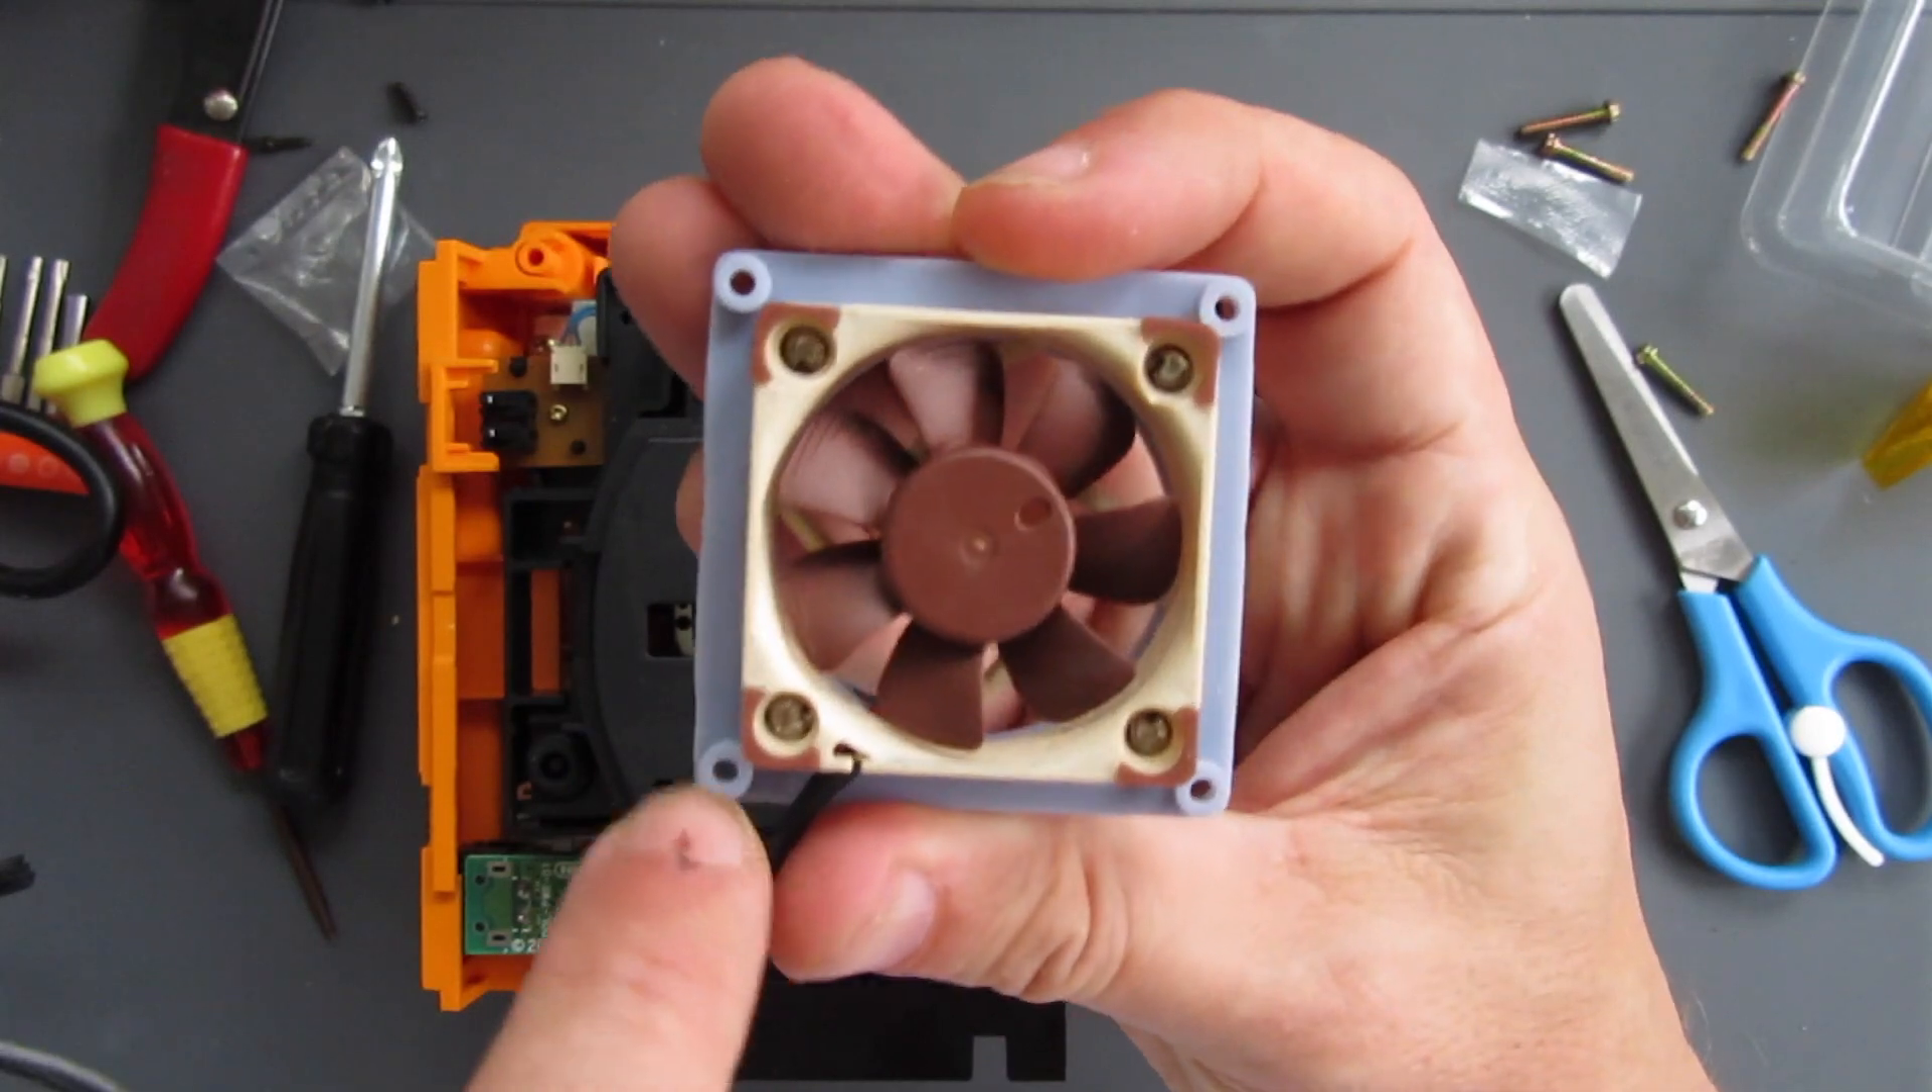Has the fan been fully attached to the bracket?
Yes.